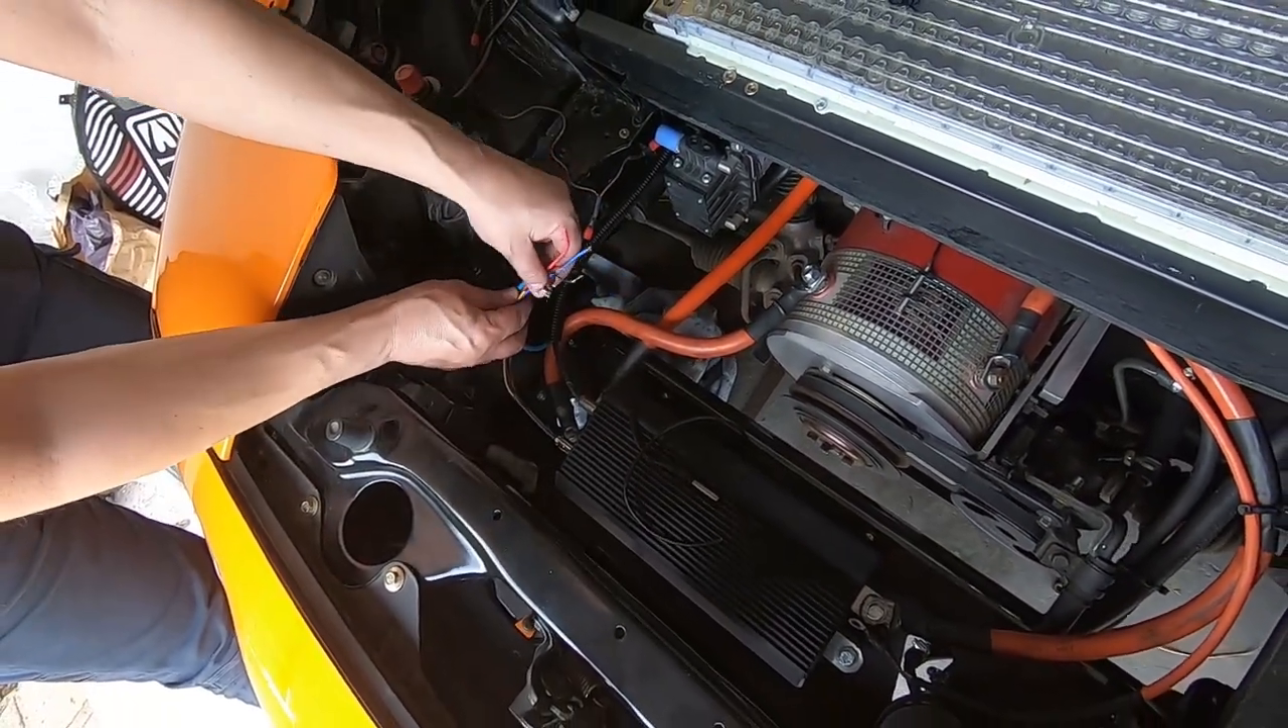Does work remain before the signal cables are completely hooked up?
Yes.